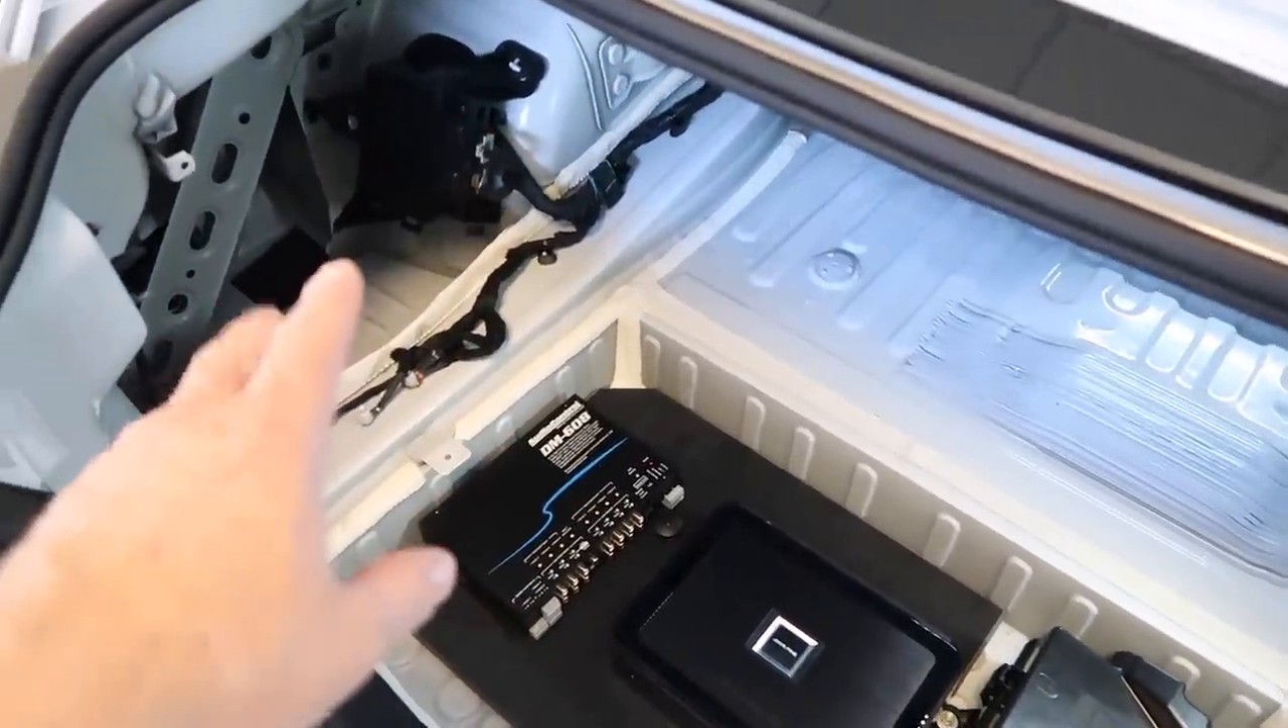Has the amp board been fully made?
Yes.